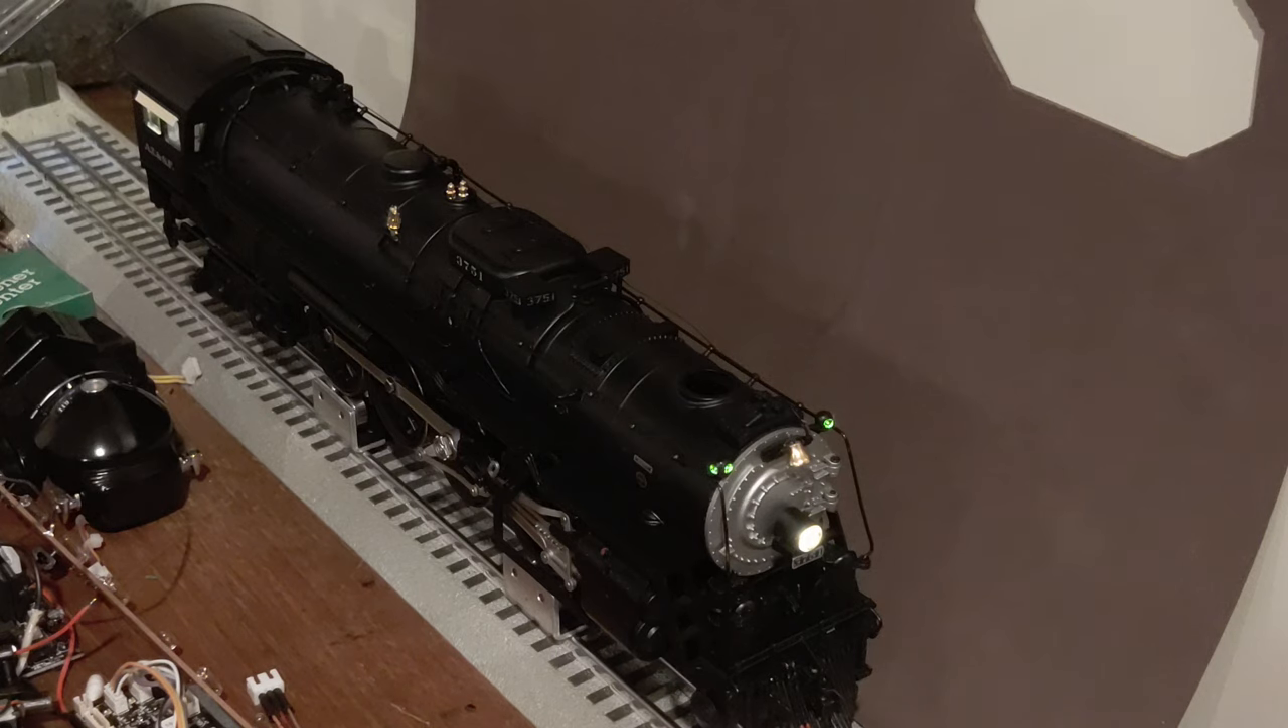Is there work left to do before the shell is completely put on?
No.